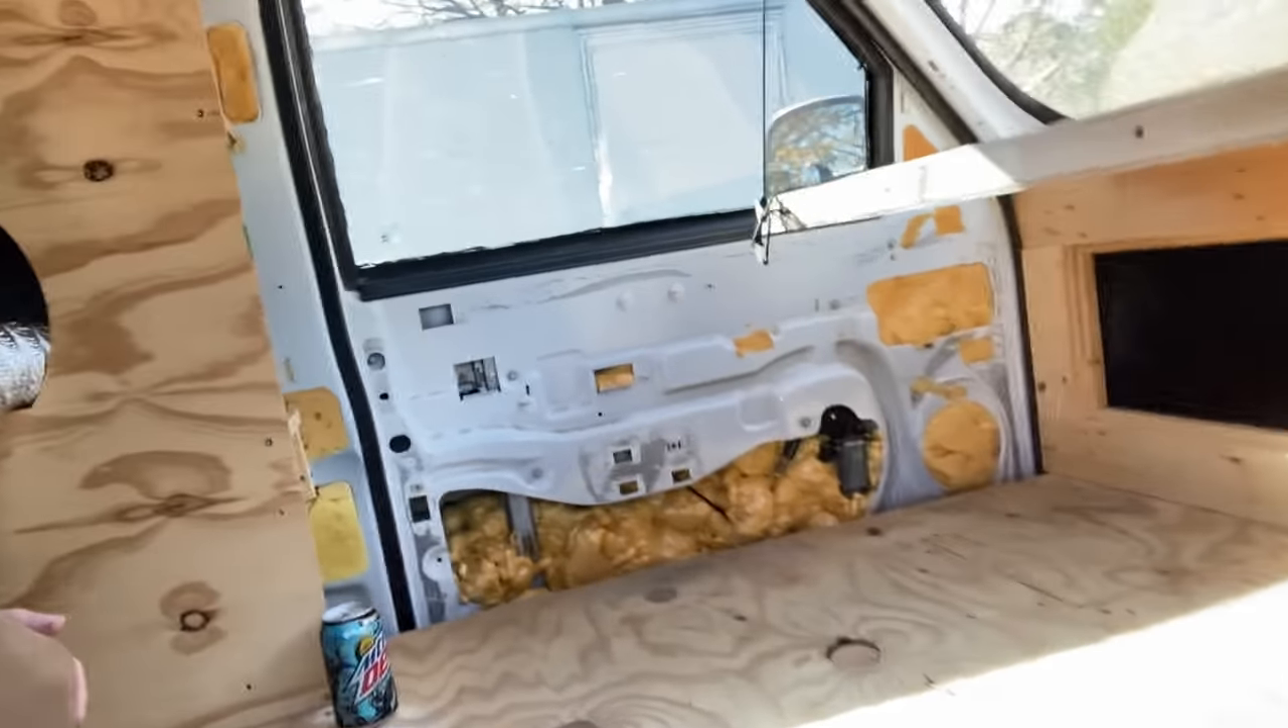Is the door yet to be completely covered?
Yes.